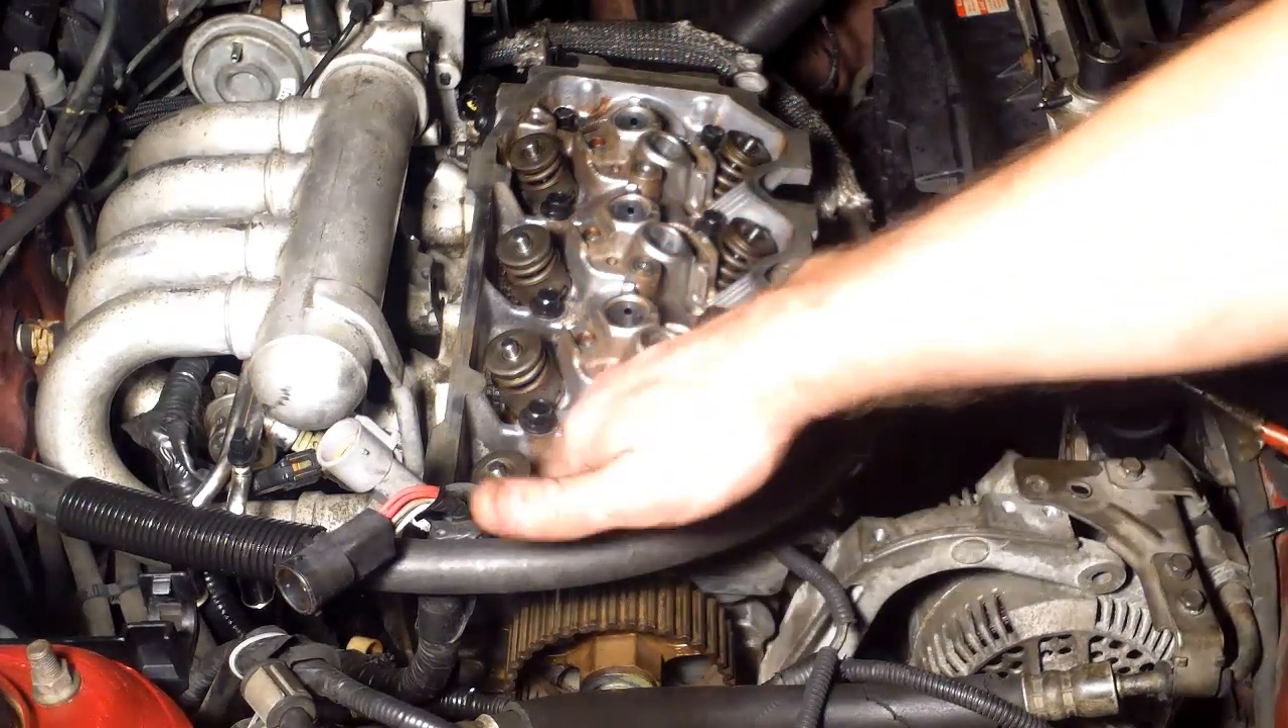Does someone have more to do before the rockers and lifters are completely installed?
Yes.